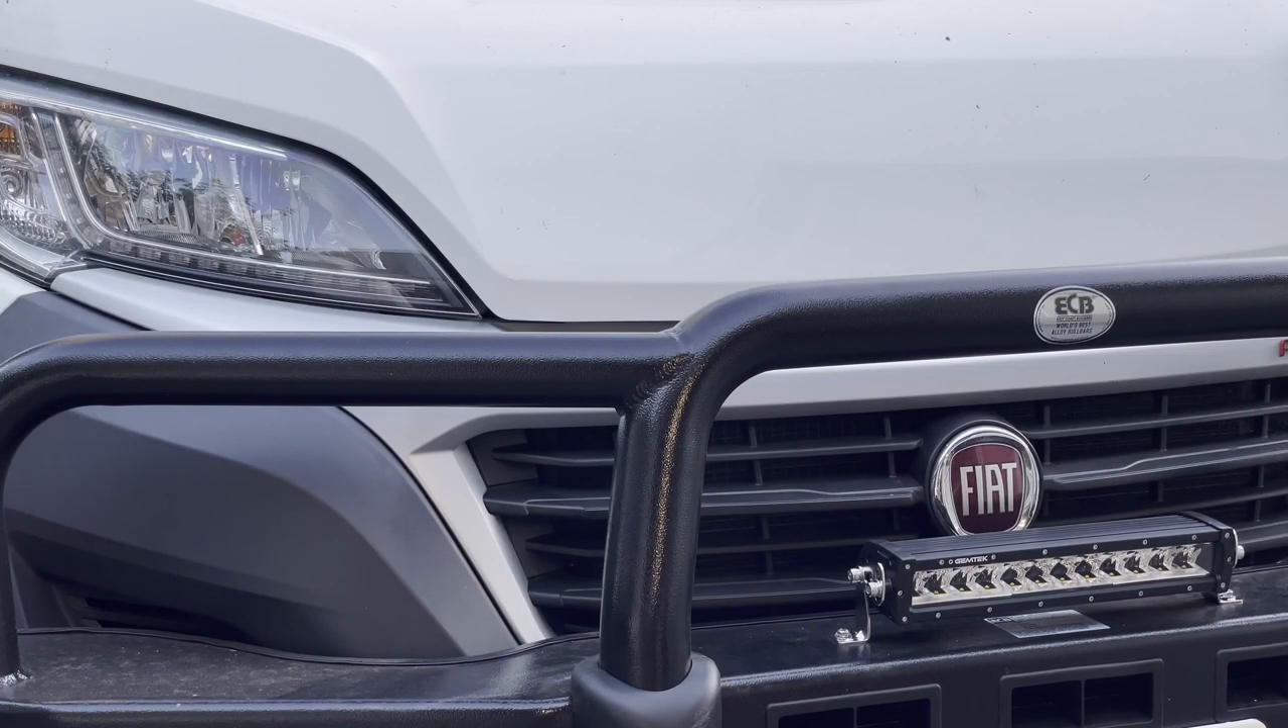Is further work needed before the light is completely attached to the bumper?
No.